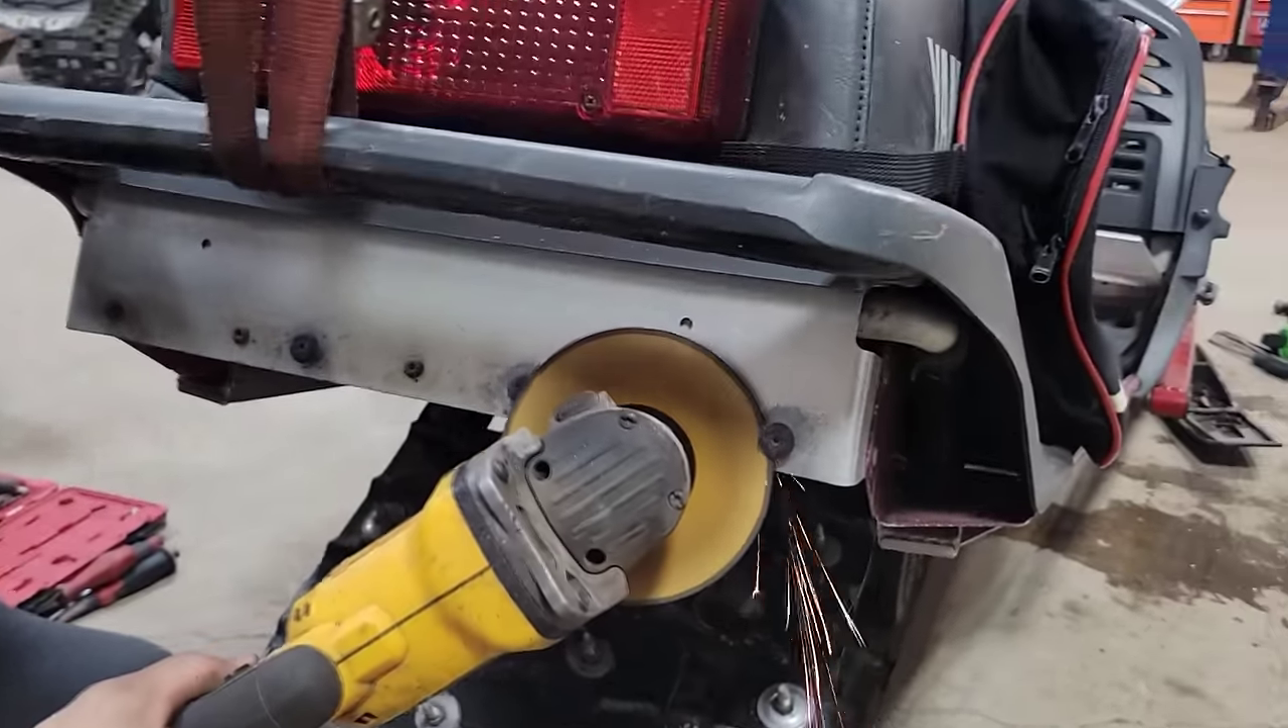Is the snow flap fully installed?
No.